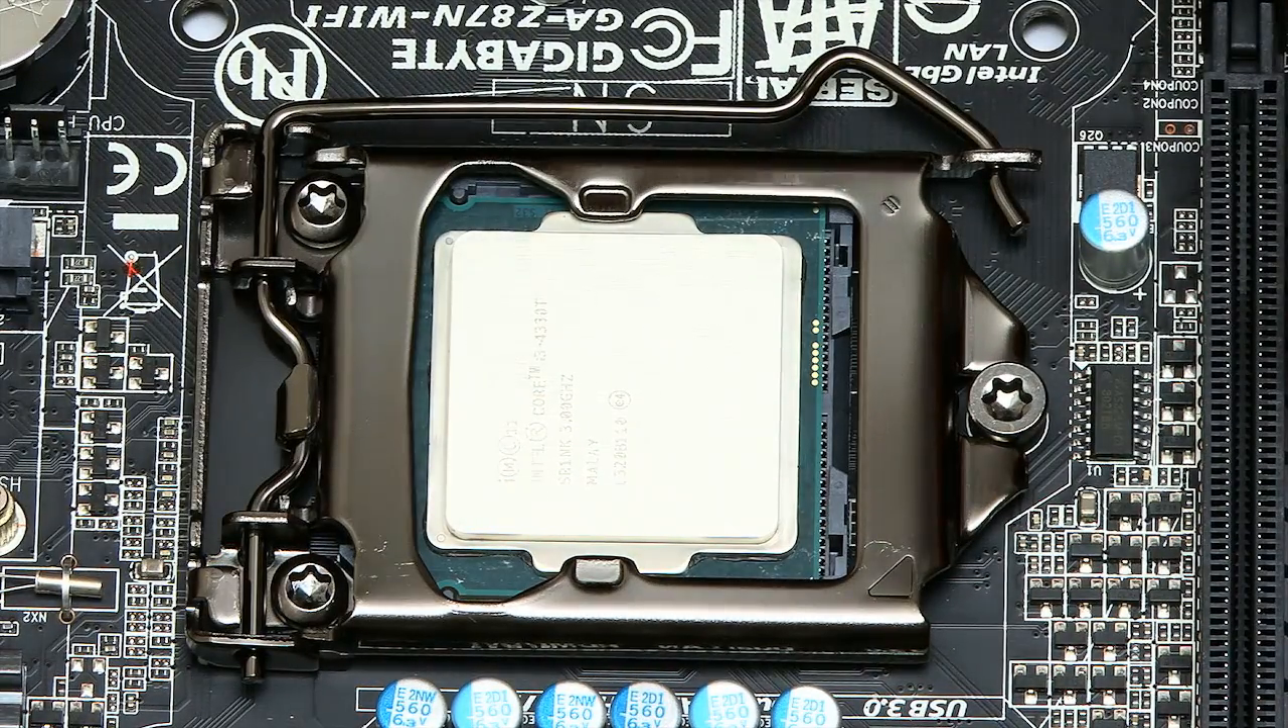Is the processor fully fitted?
Yes.